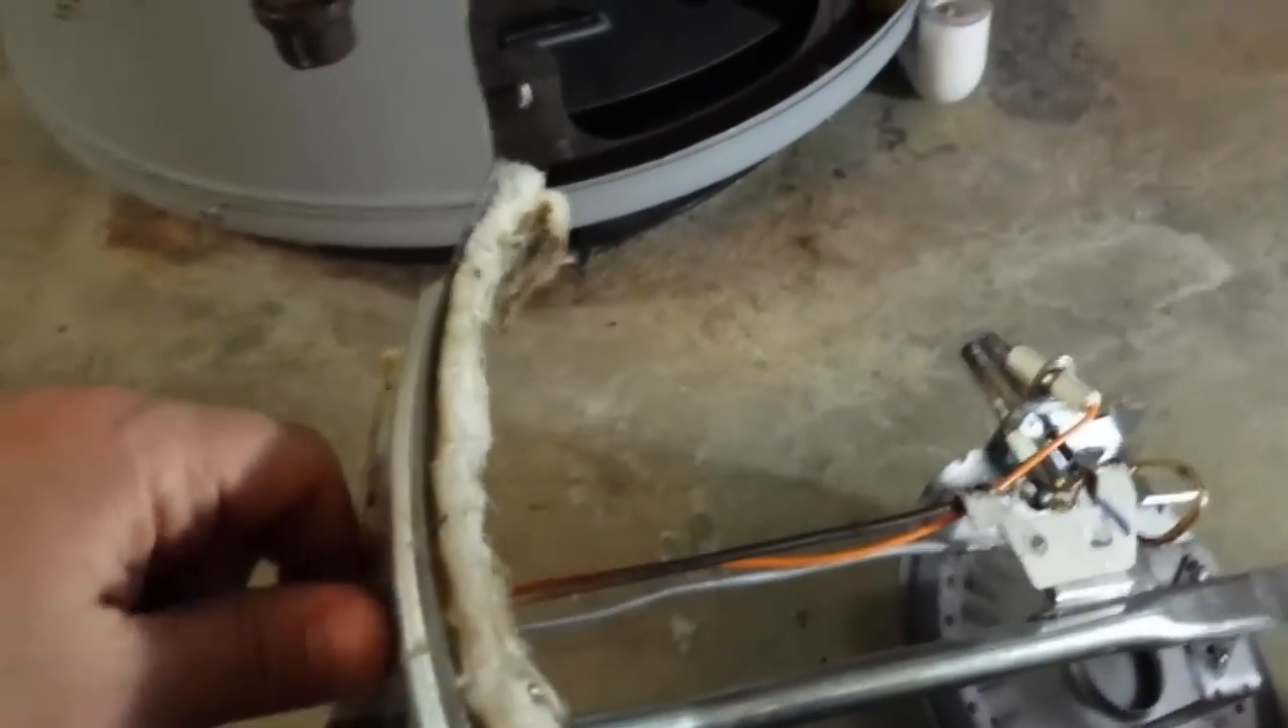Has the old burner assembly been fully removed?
Yes.